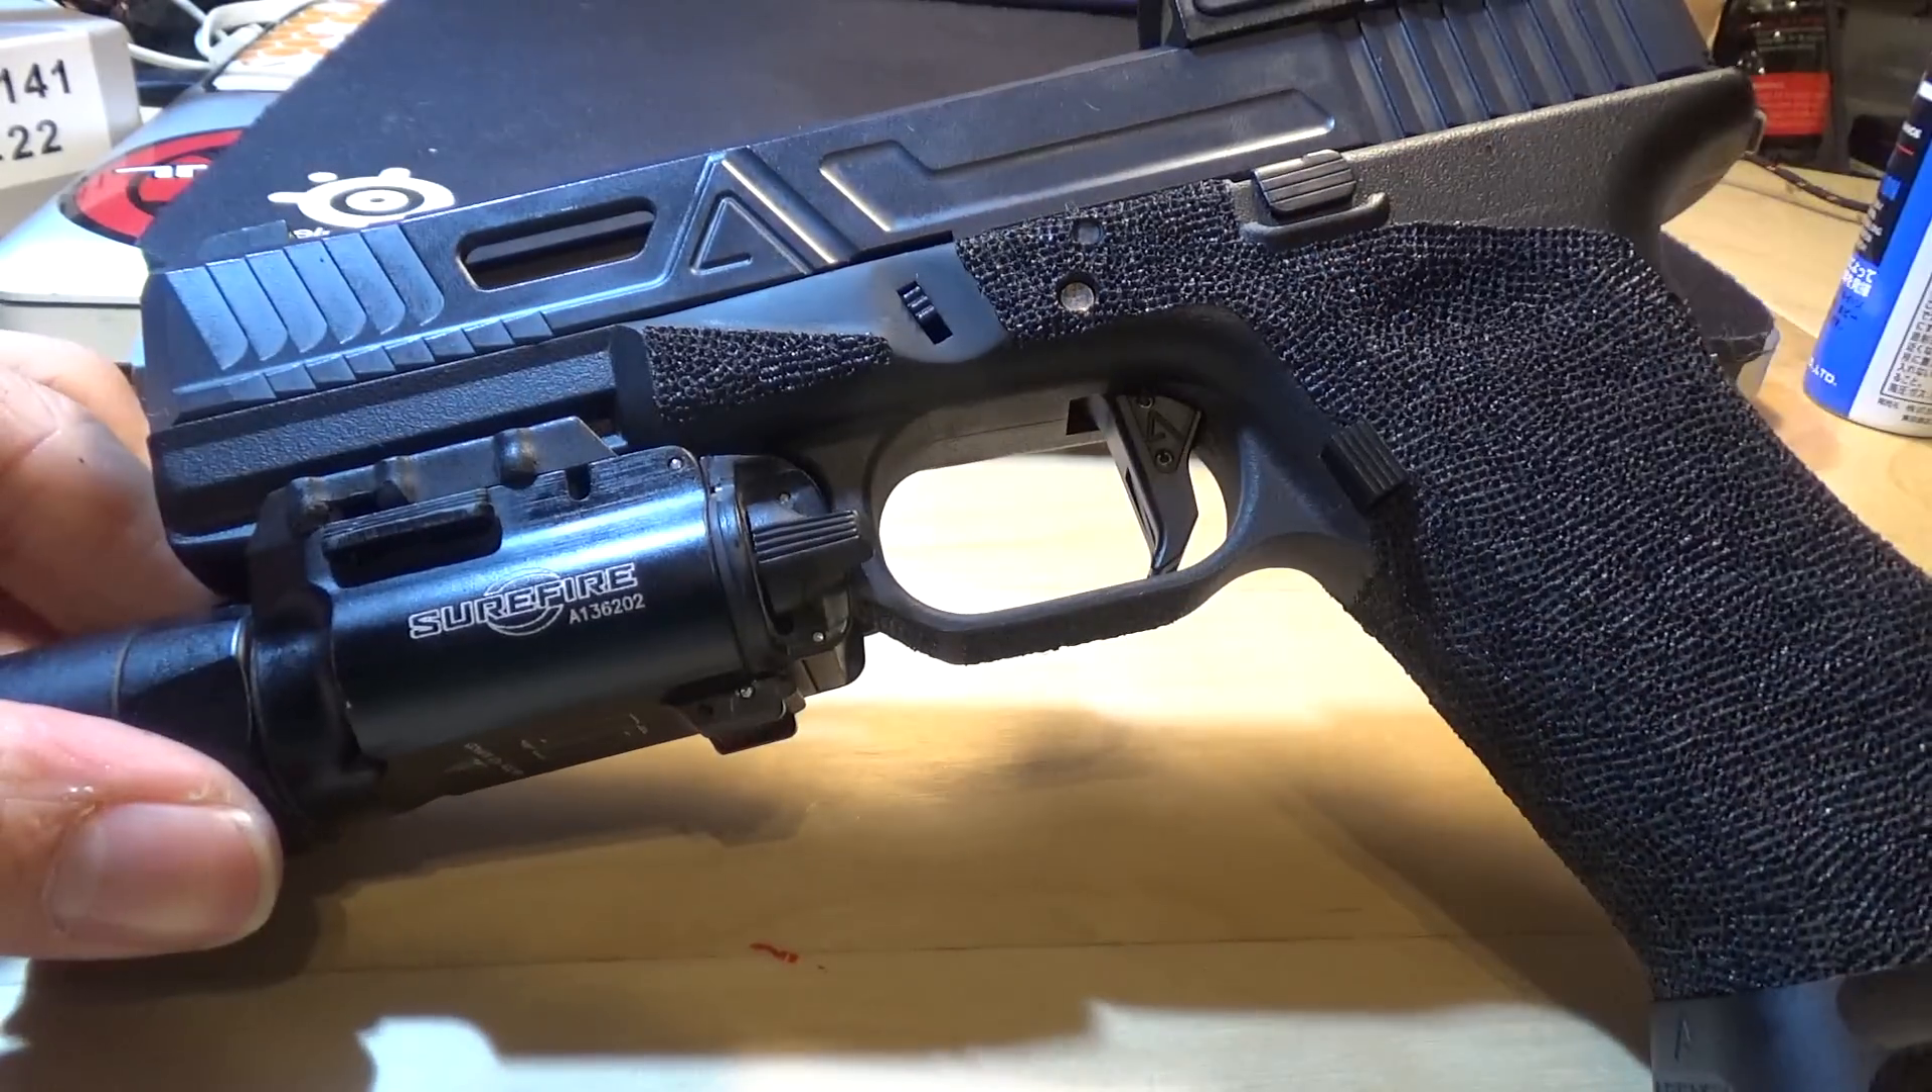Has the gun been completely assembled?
Yes.